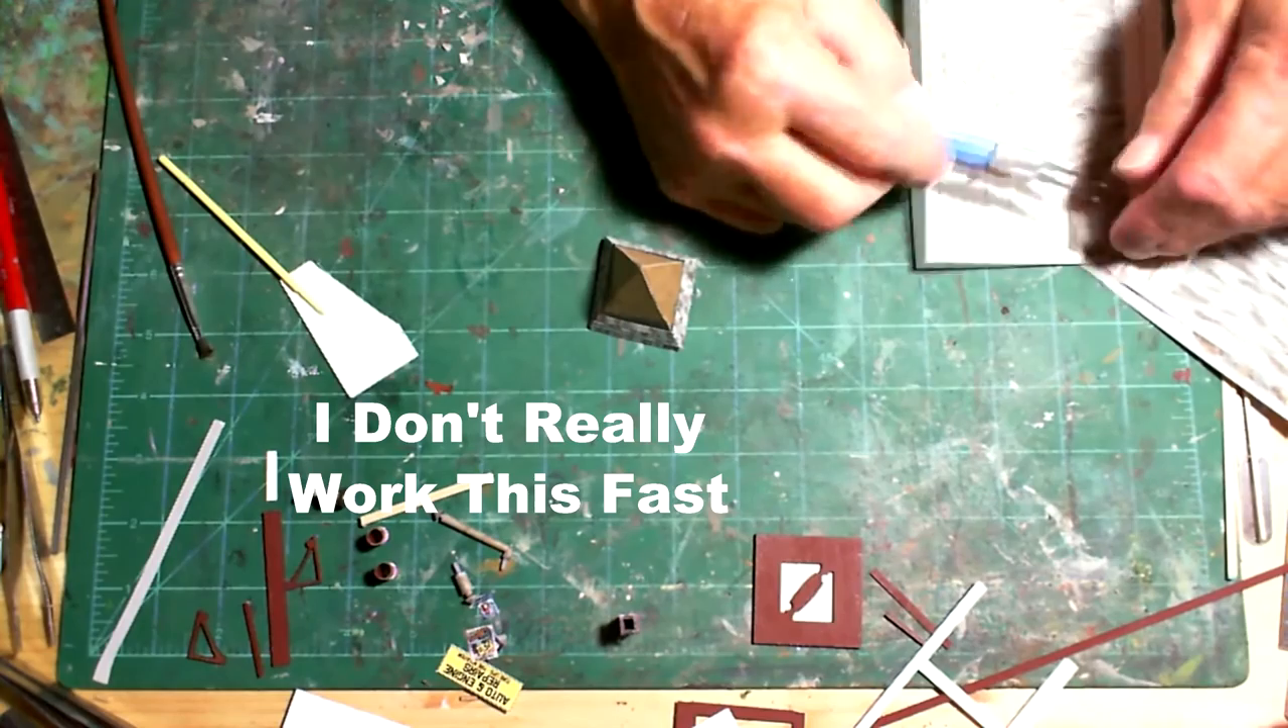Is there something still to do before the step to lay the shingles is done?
Yes.